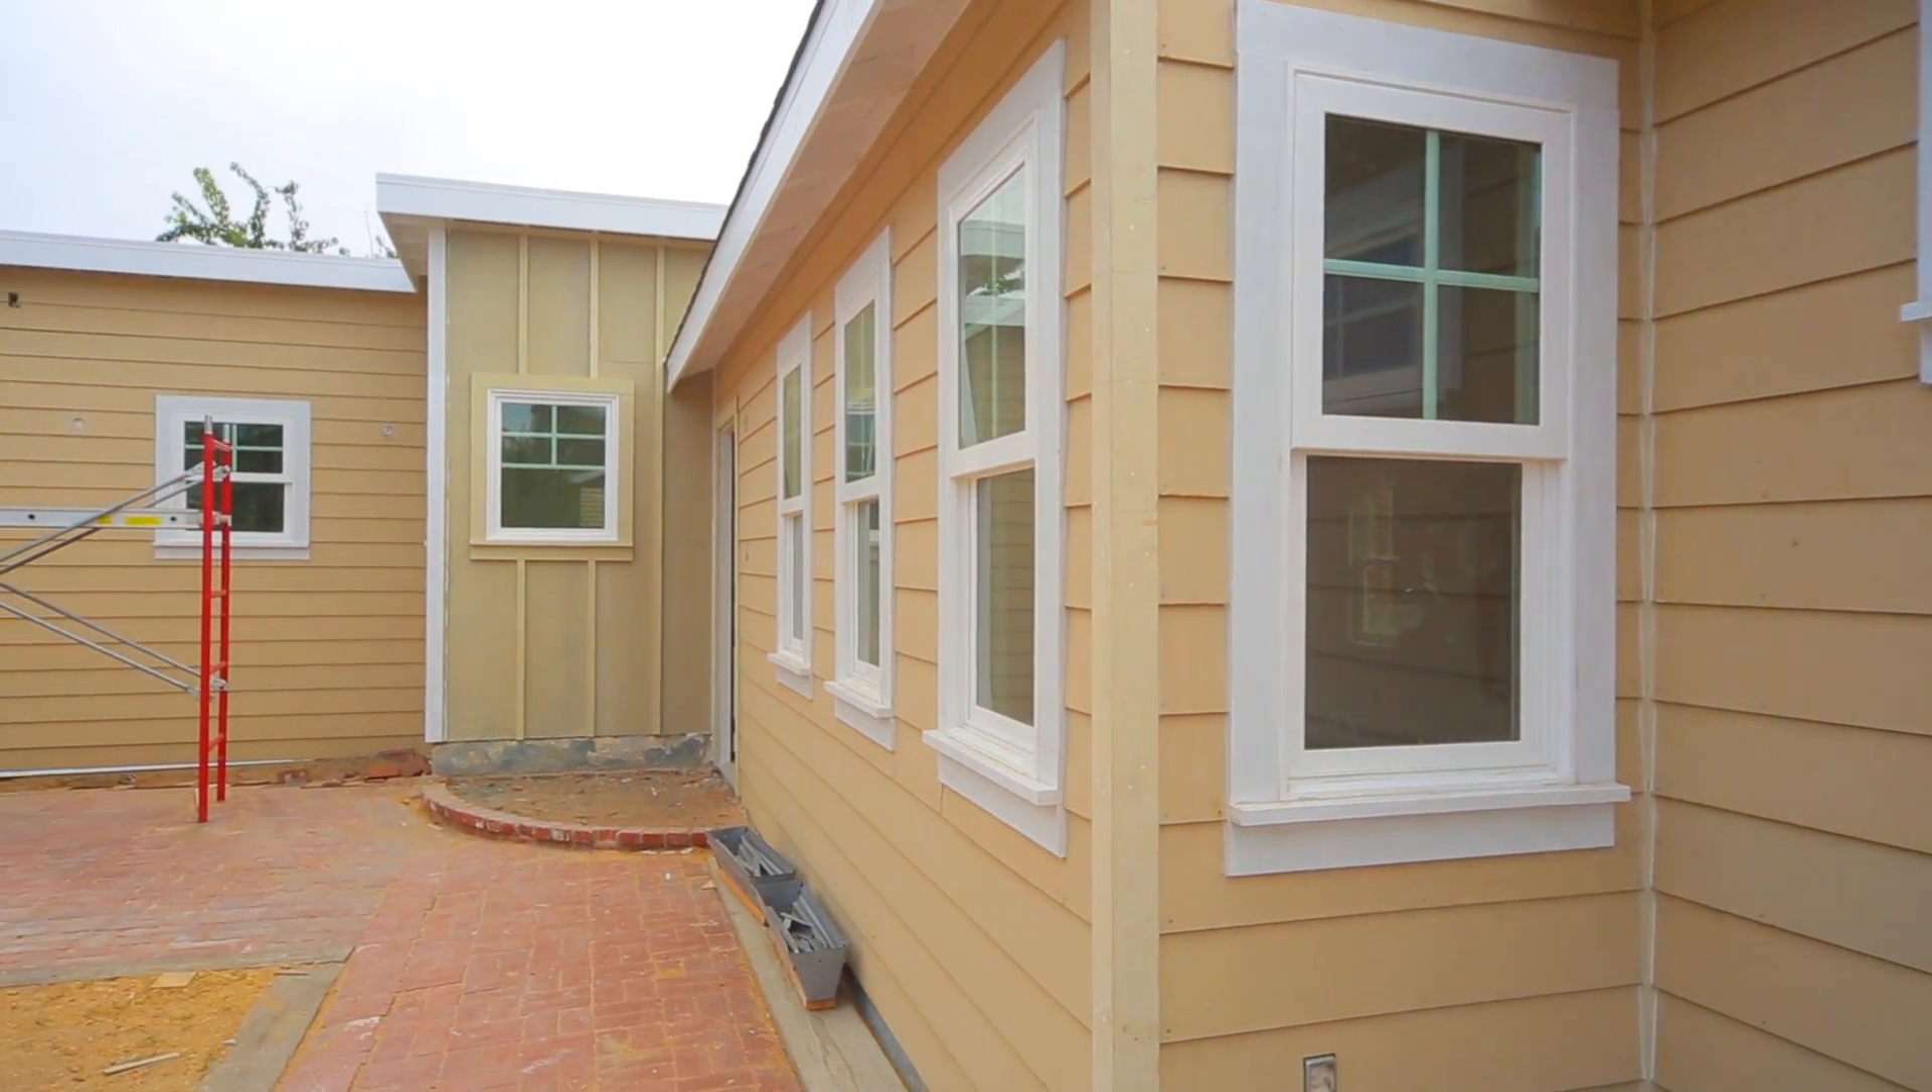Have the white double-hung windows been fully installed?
Yes.